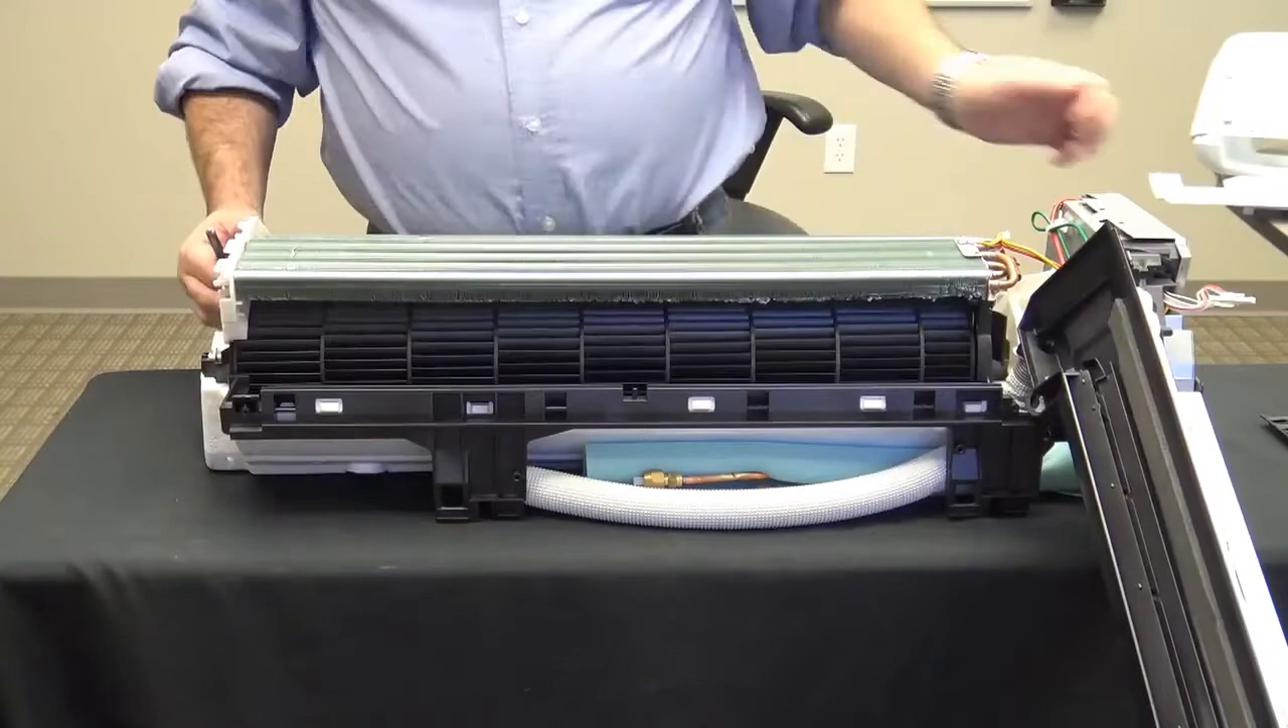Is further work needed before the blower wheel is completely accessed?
No.